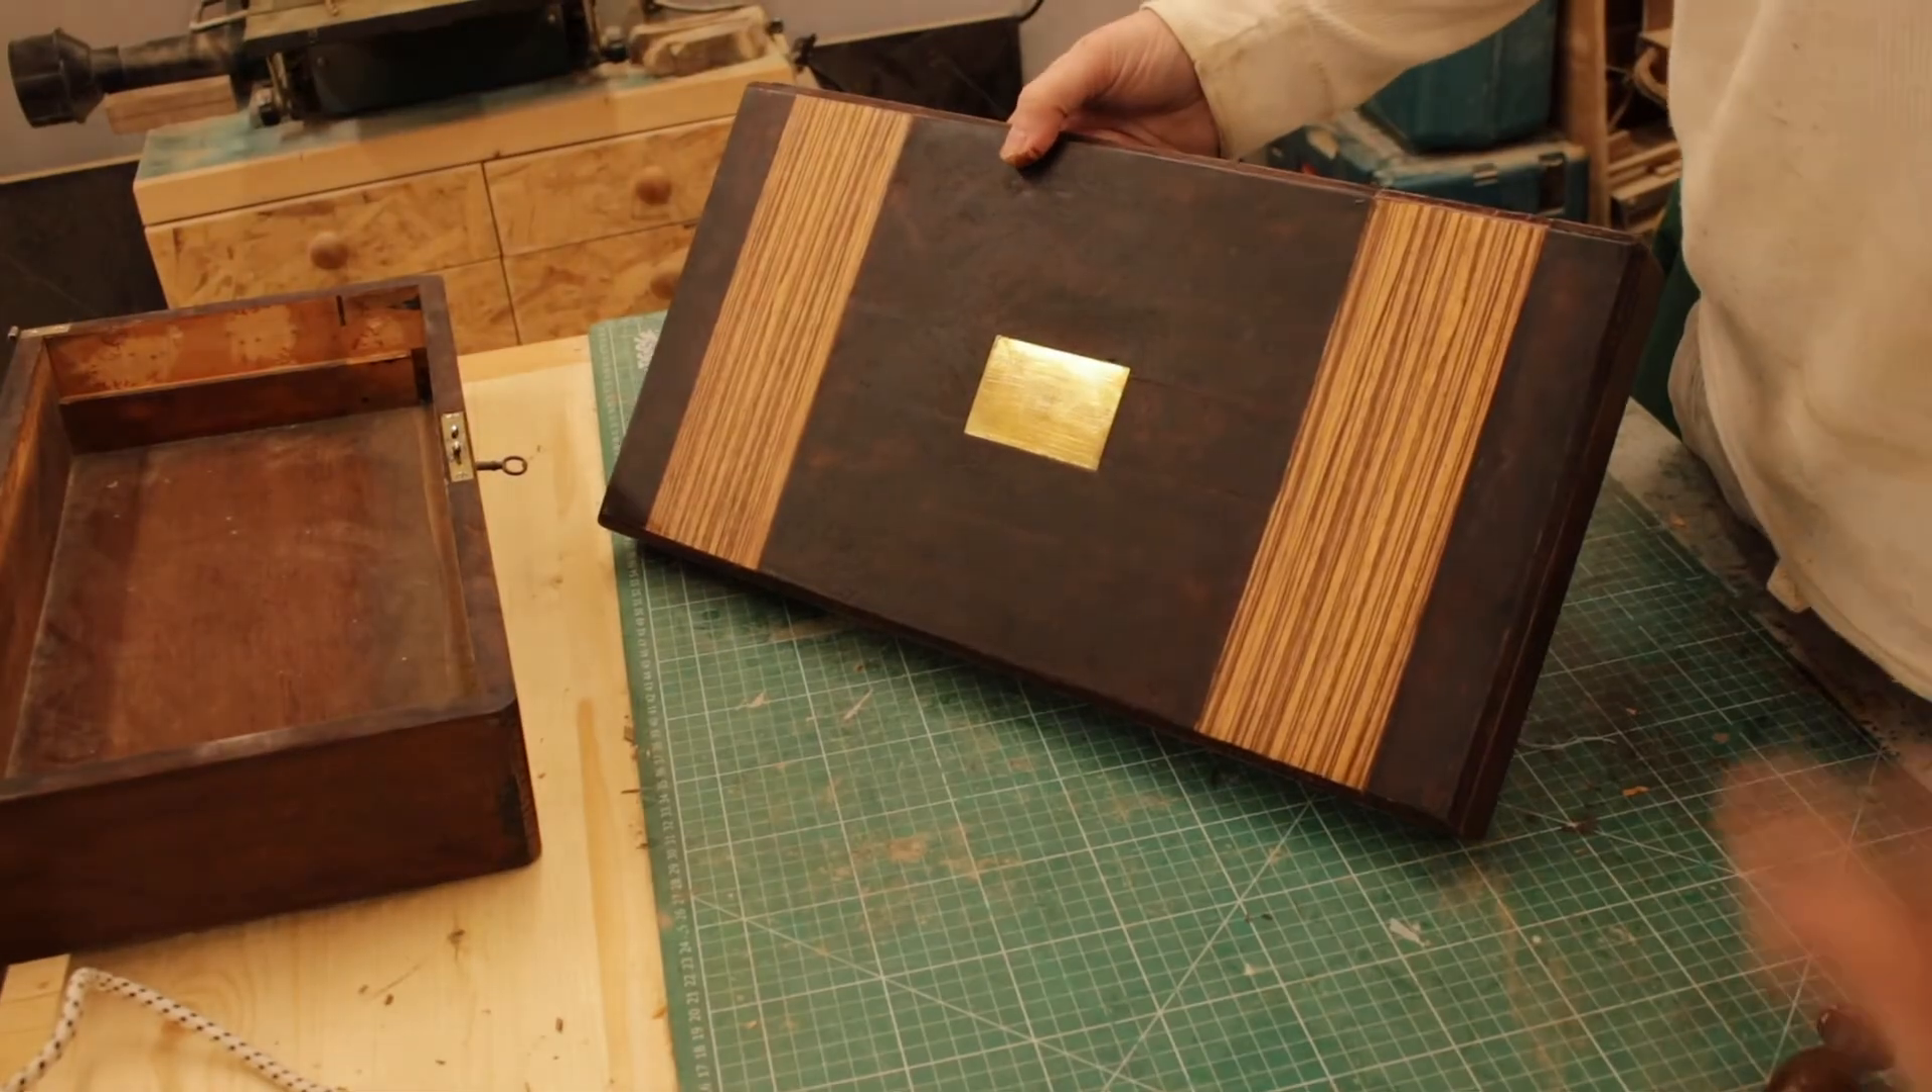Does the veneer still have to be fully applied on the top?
No.